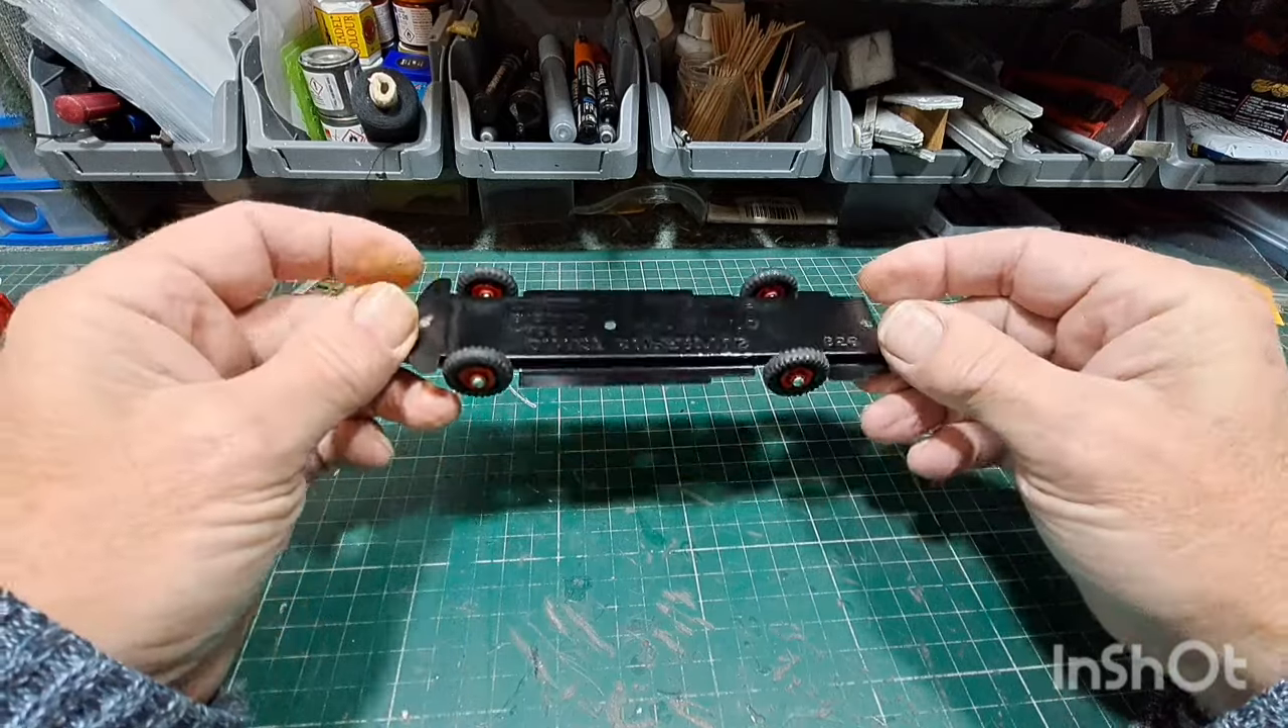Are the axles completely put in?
Yes.